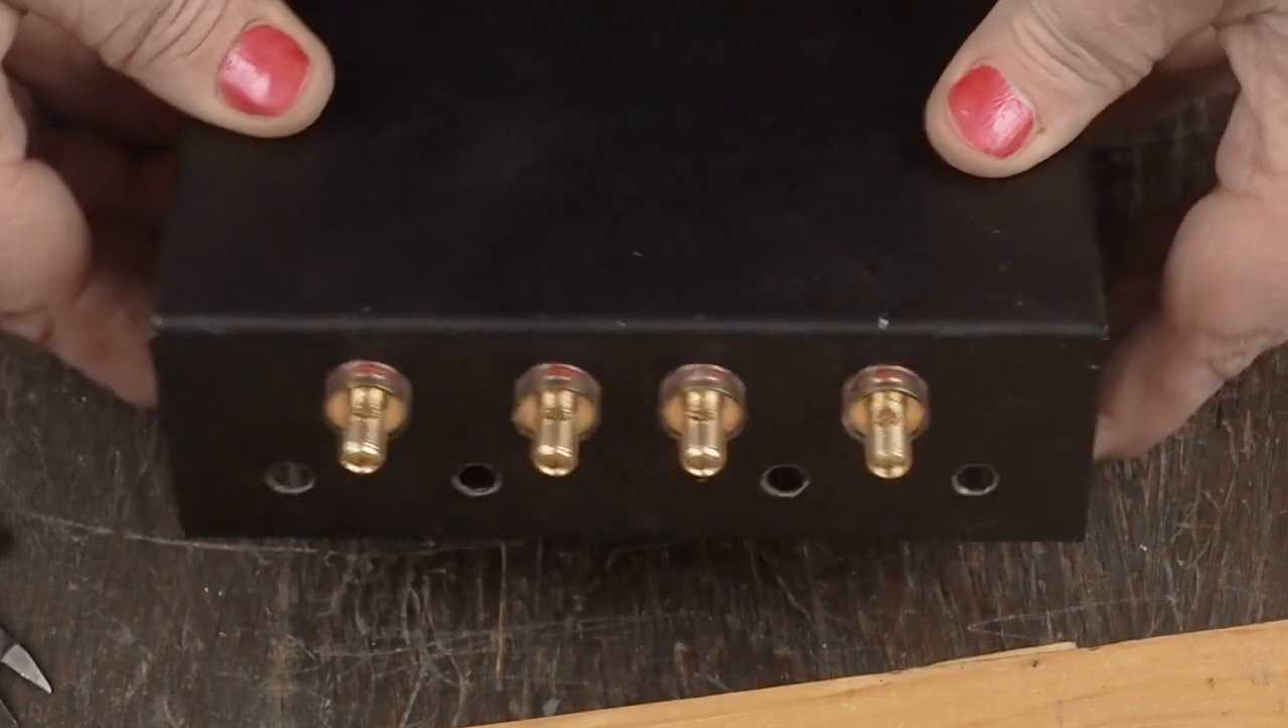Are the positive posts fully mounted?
Yes.